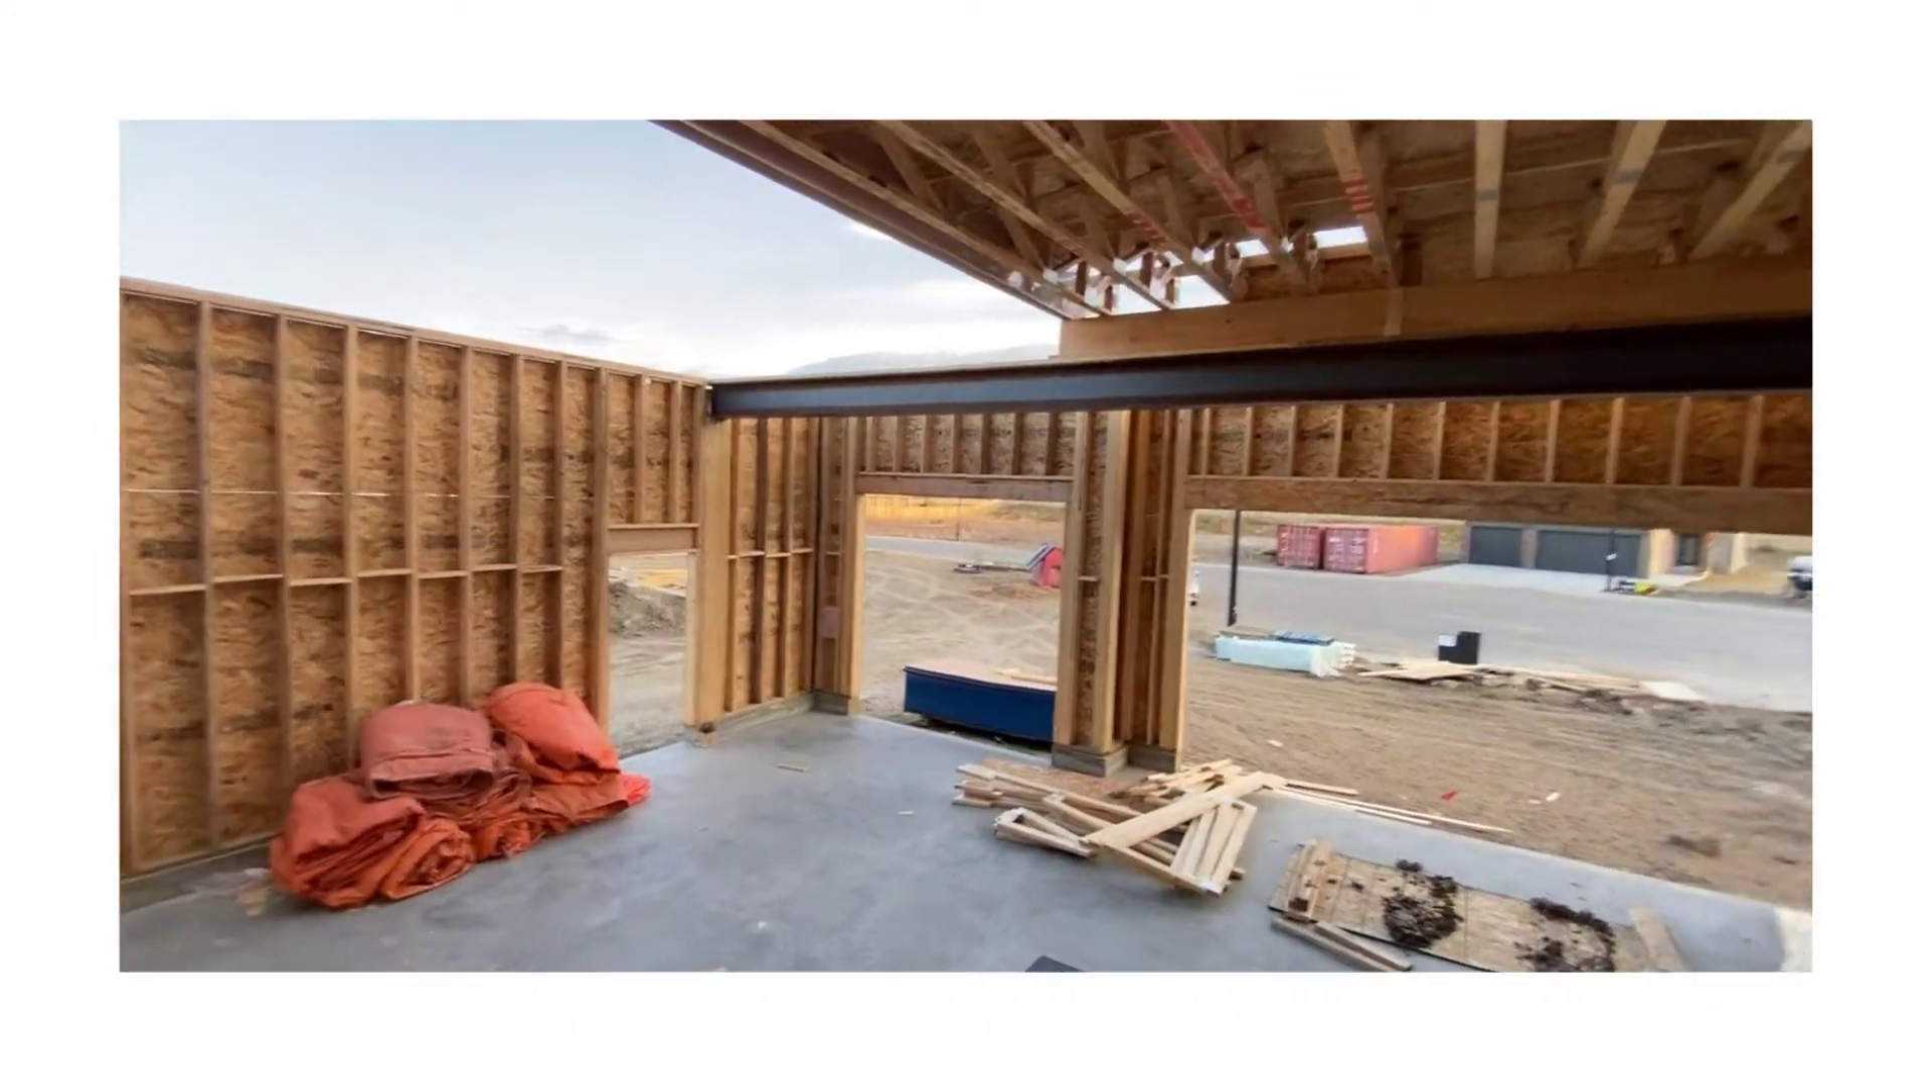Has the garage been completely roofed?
No.